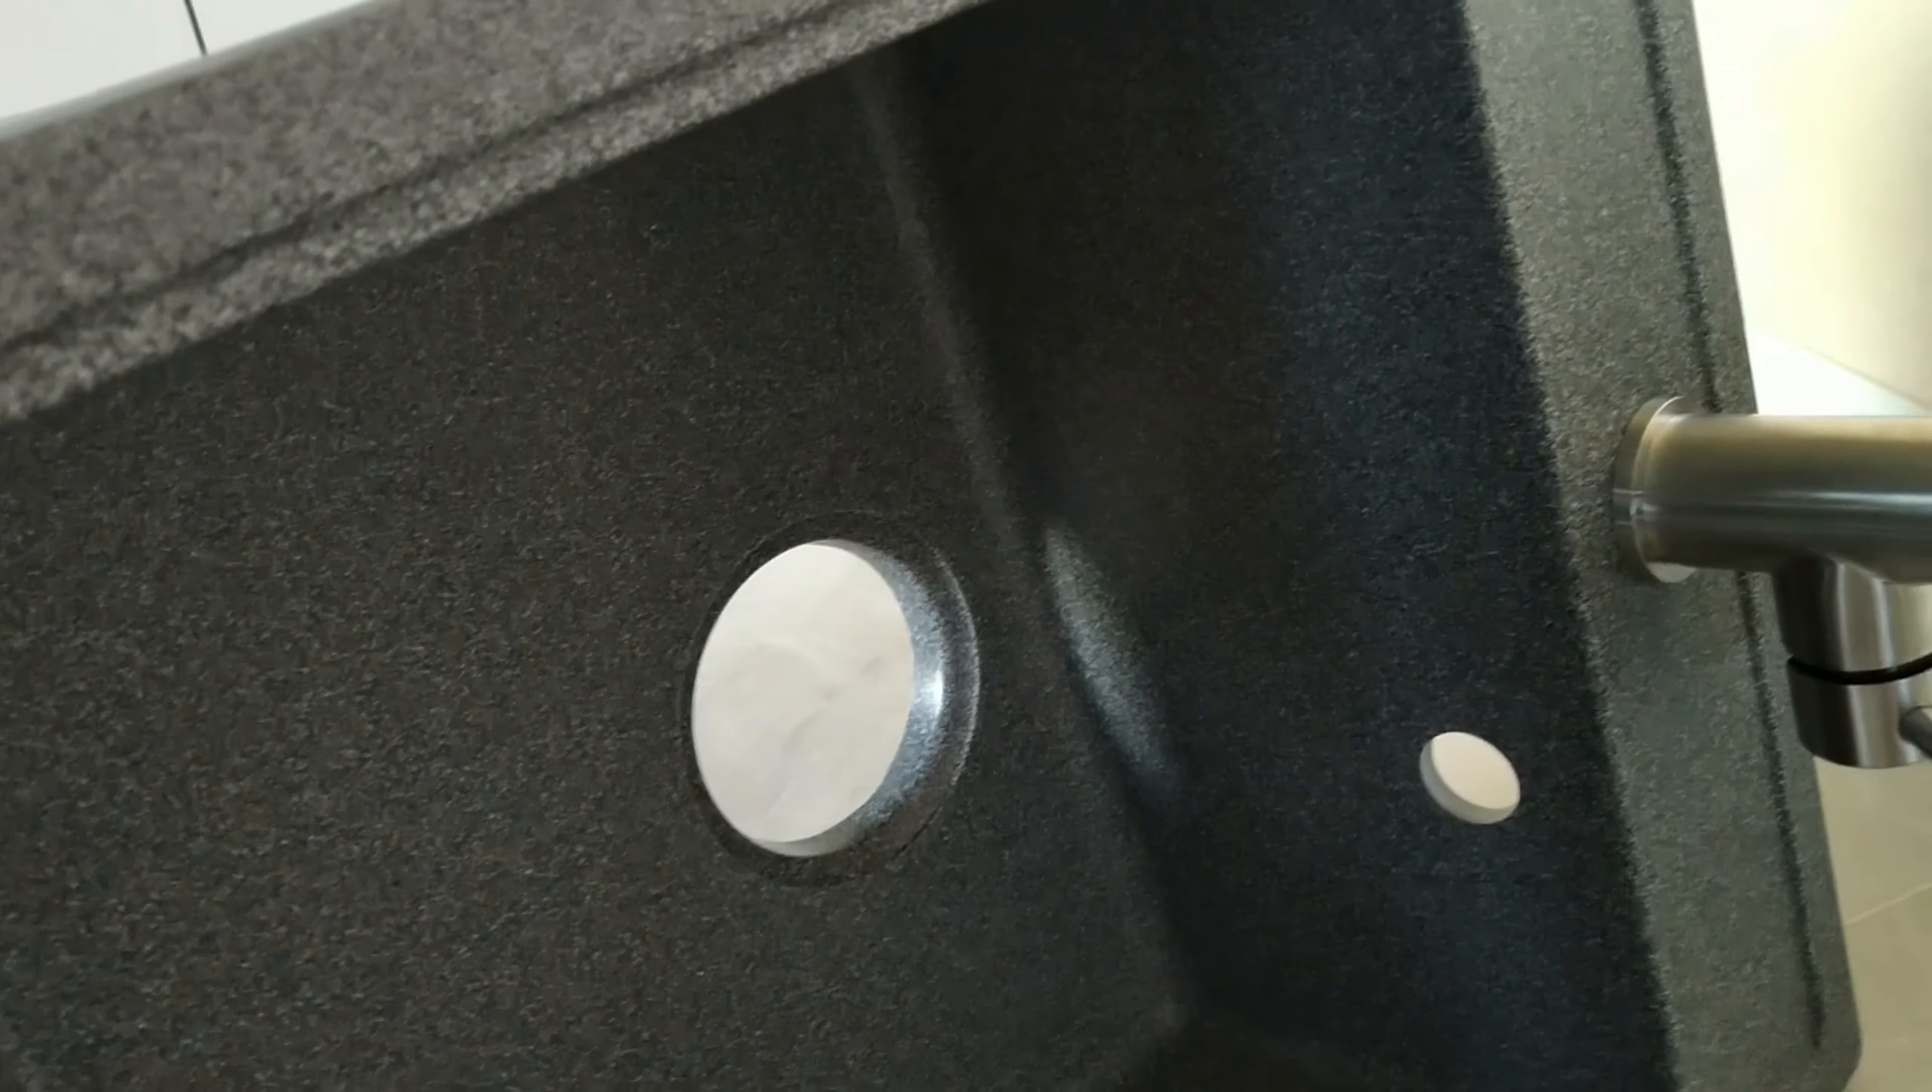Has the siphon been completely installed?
No.